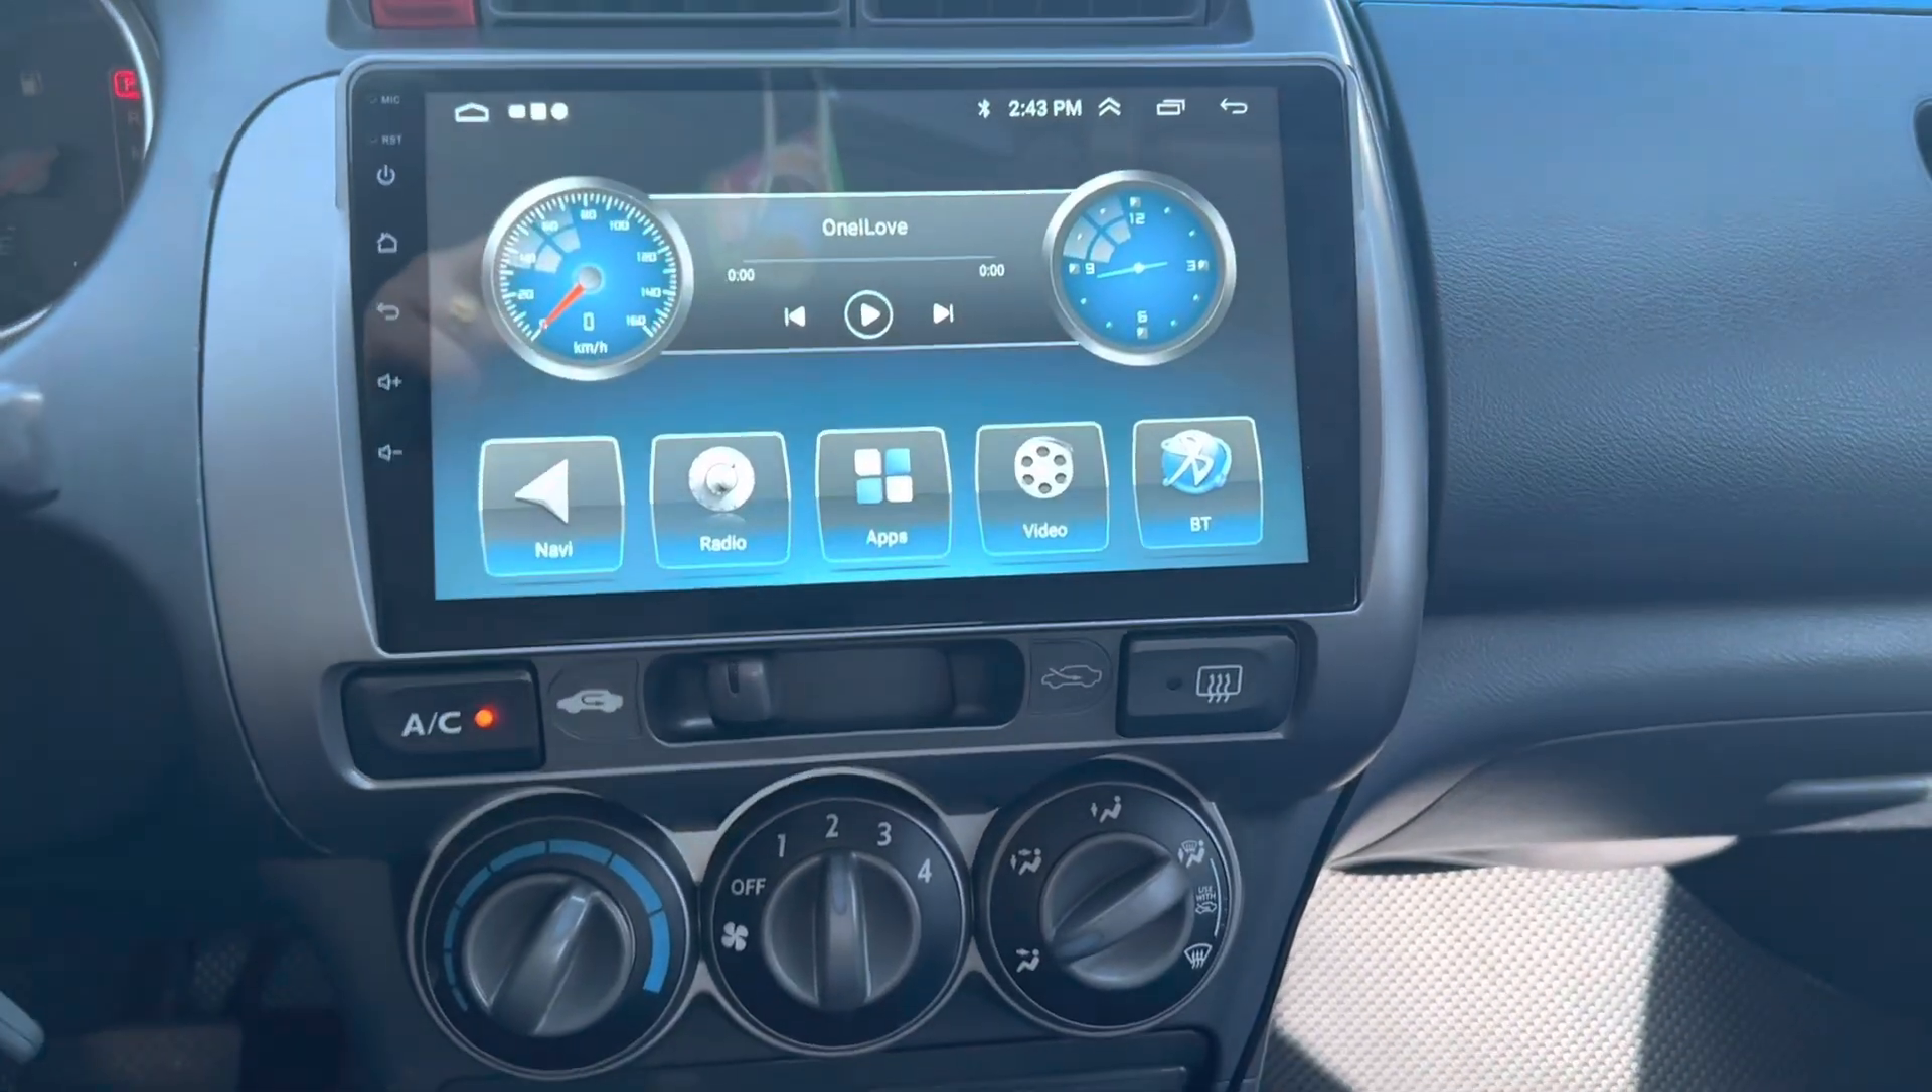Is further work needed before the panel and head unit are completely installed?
No.